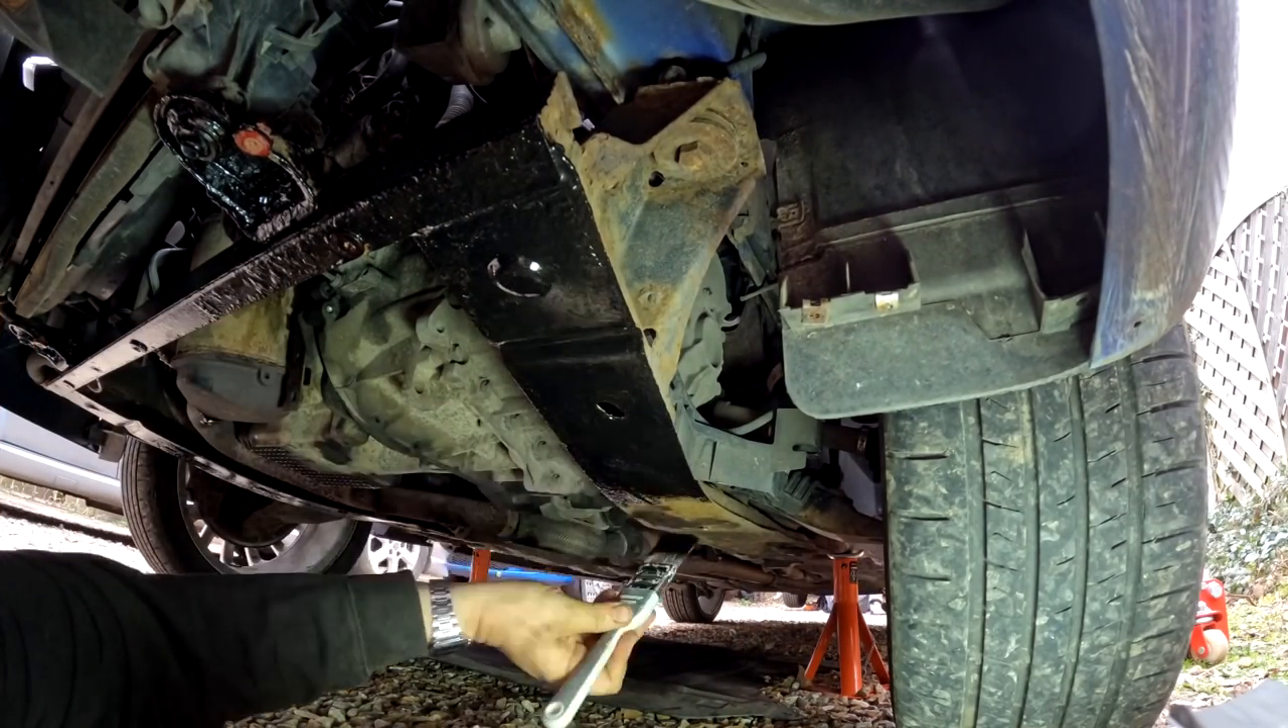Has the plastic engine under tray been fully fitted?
No.